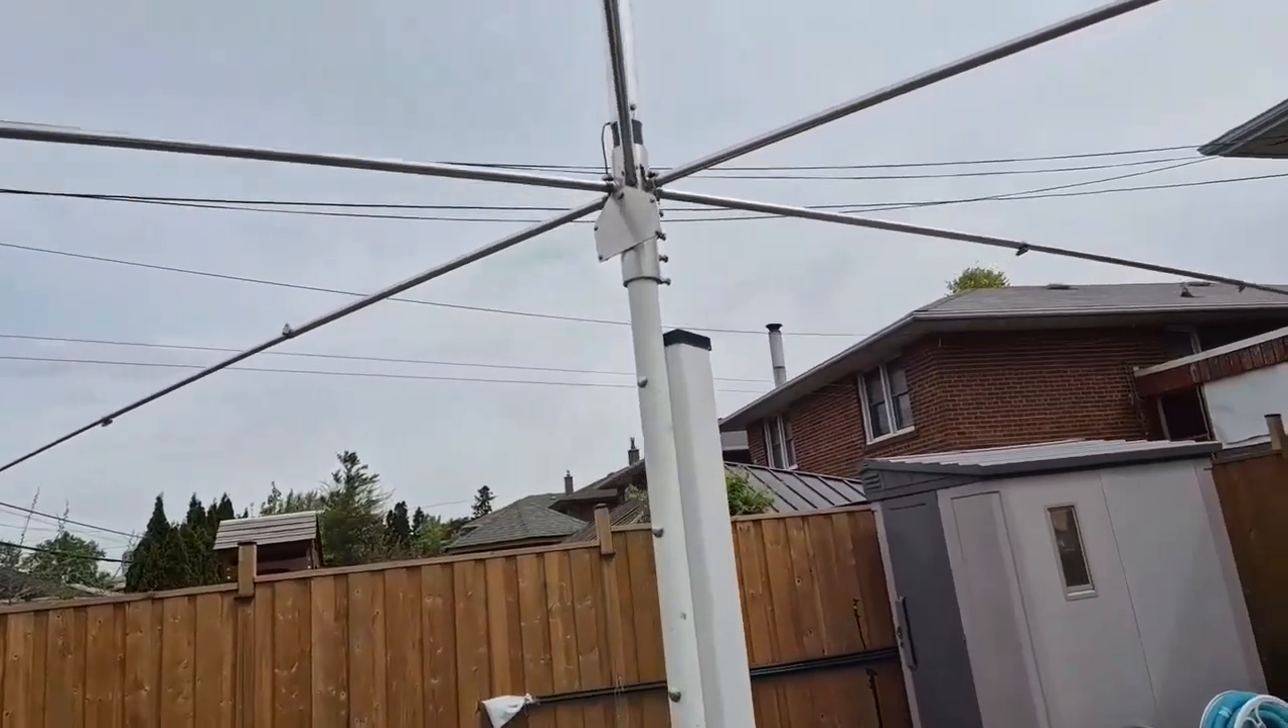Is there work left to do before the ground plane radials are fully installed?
No.